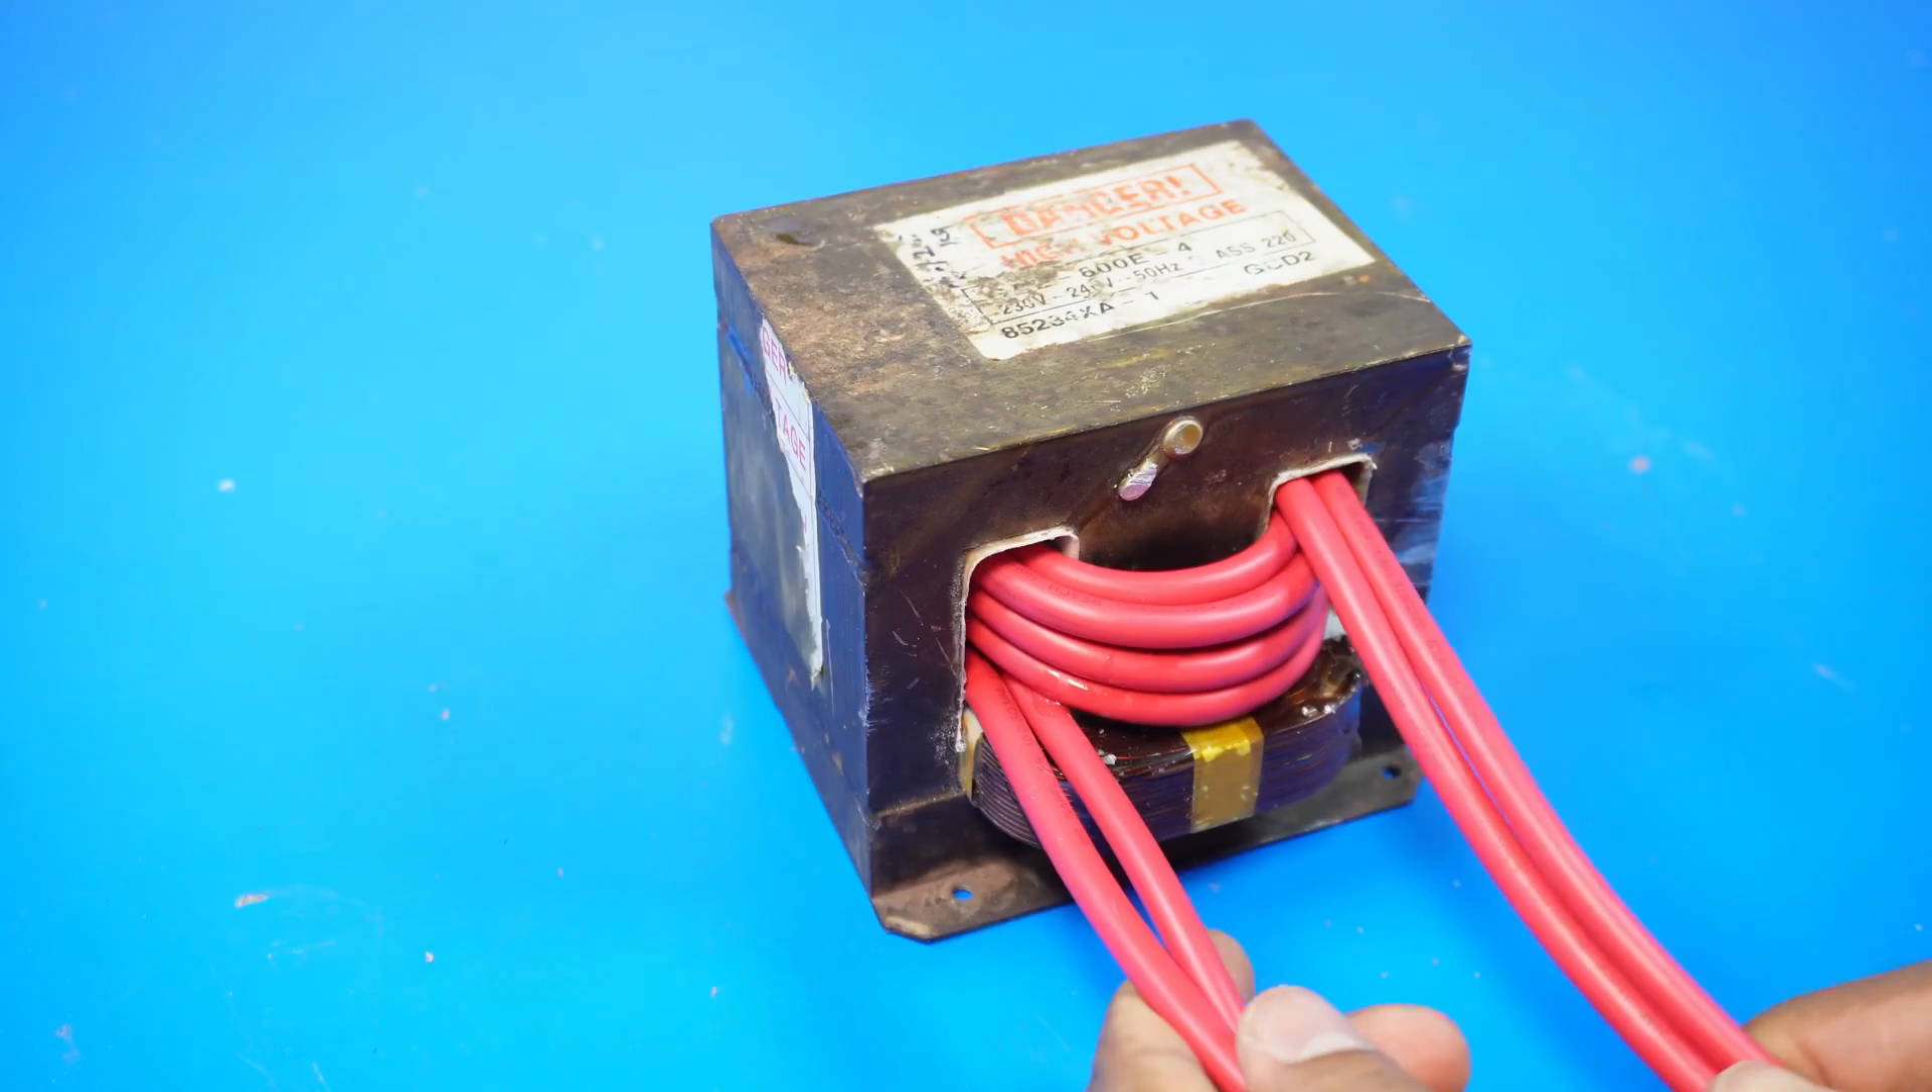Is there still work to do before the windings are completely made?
No.